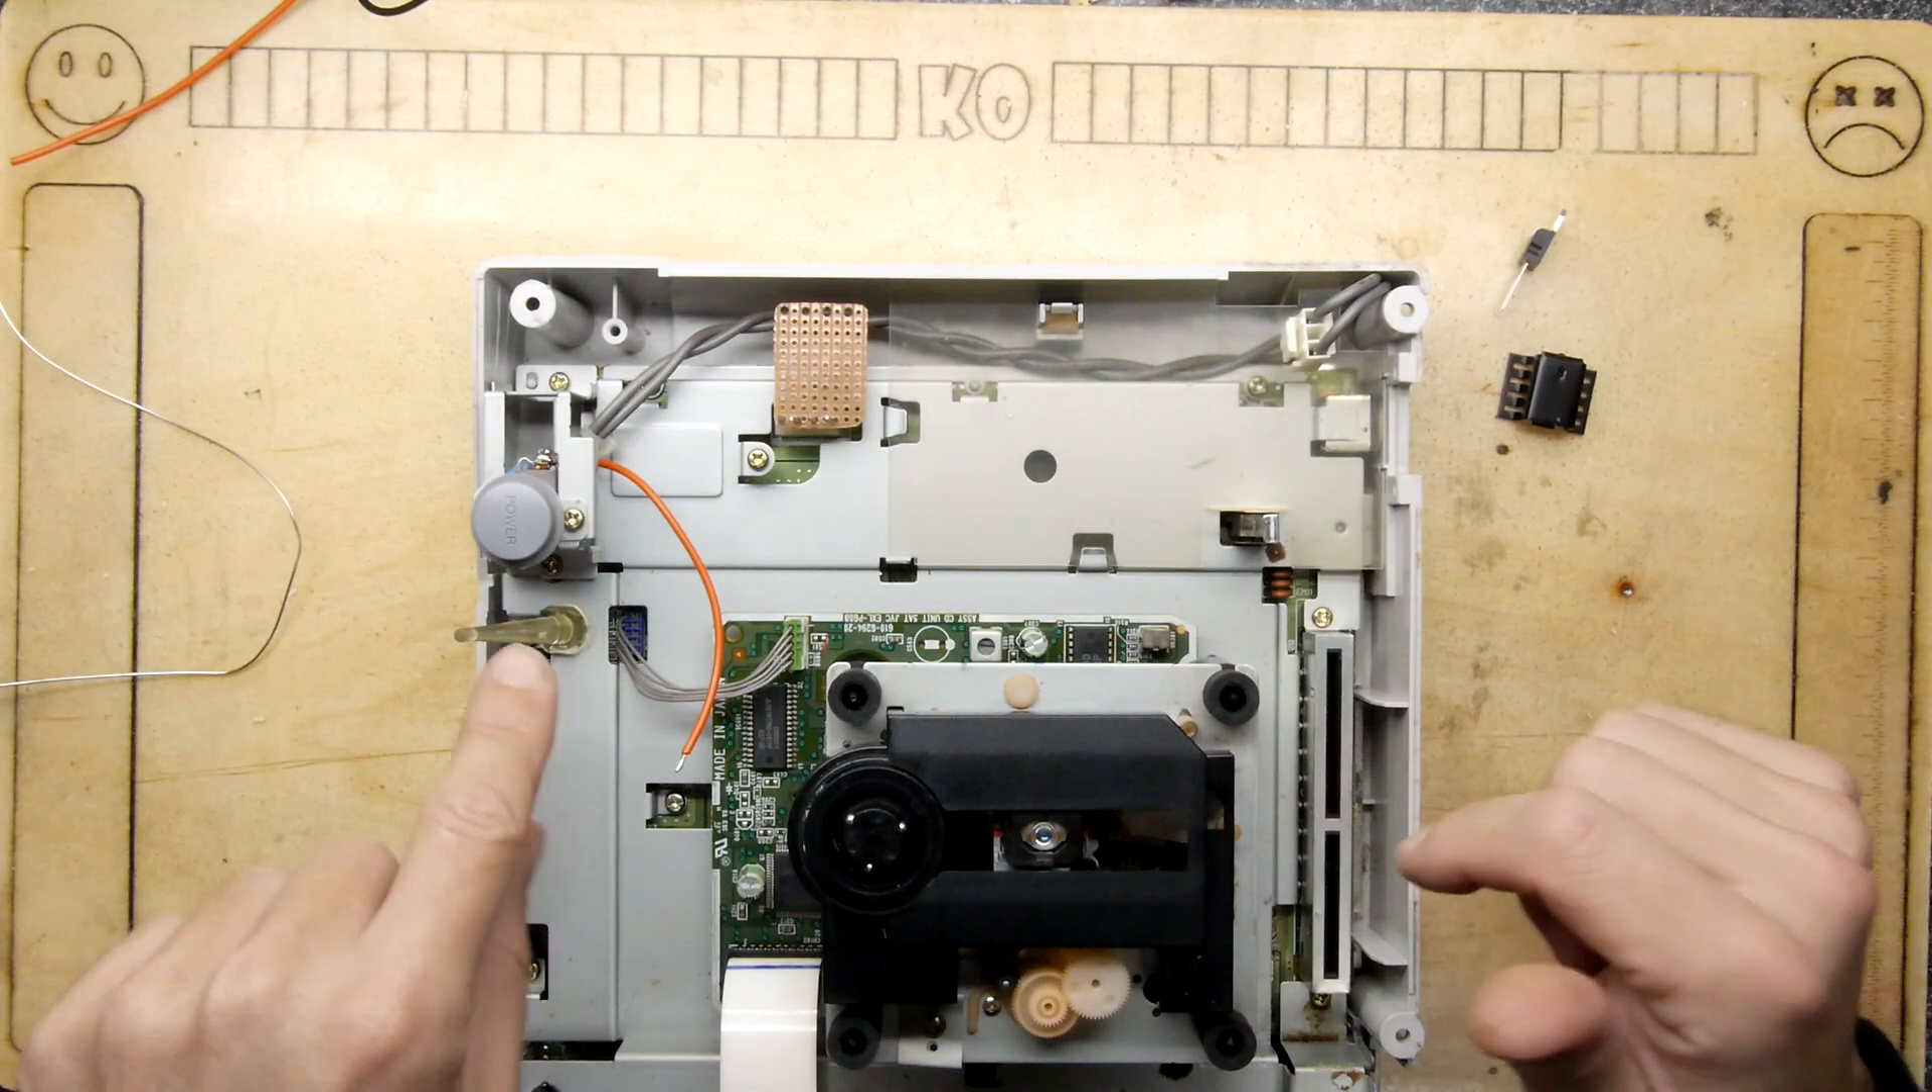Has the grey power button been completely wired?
No.